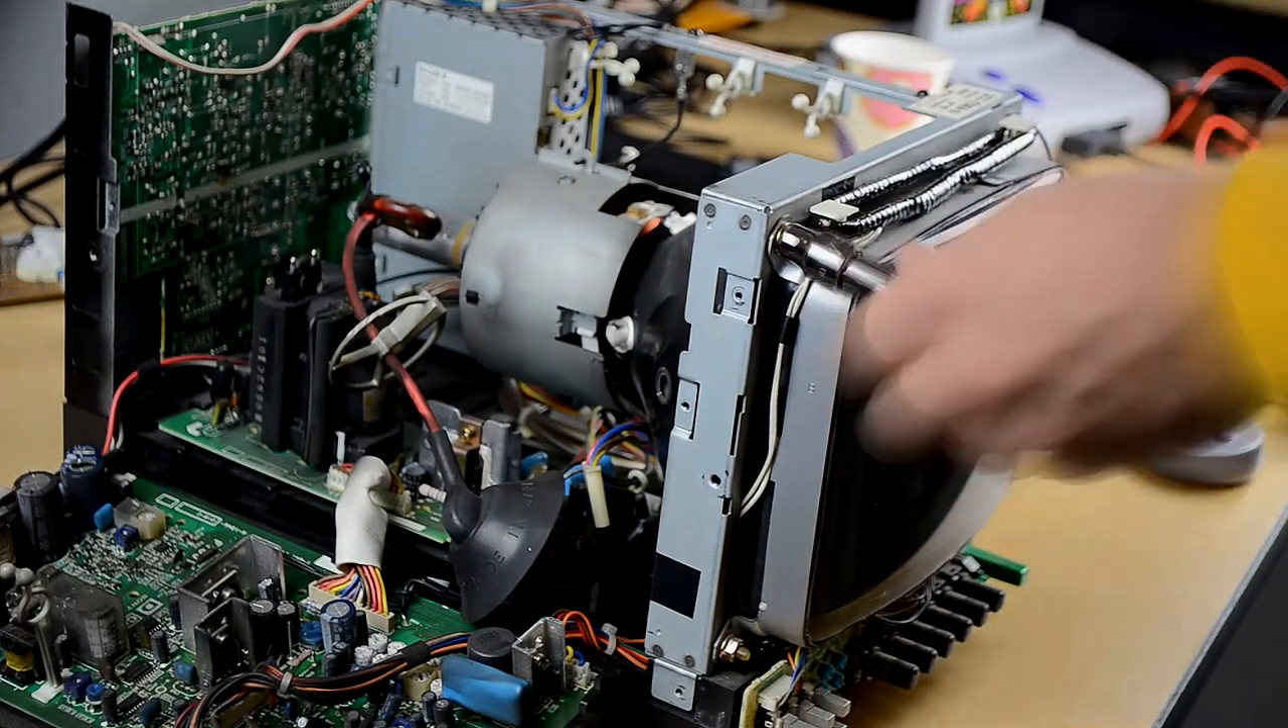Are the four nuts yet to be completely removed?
Yes.